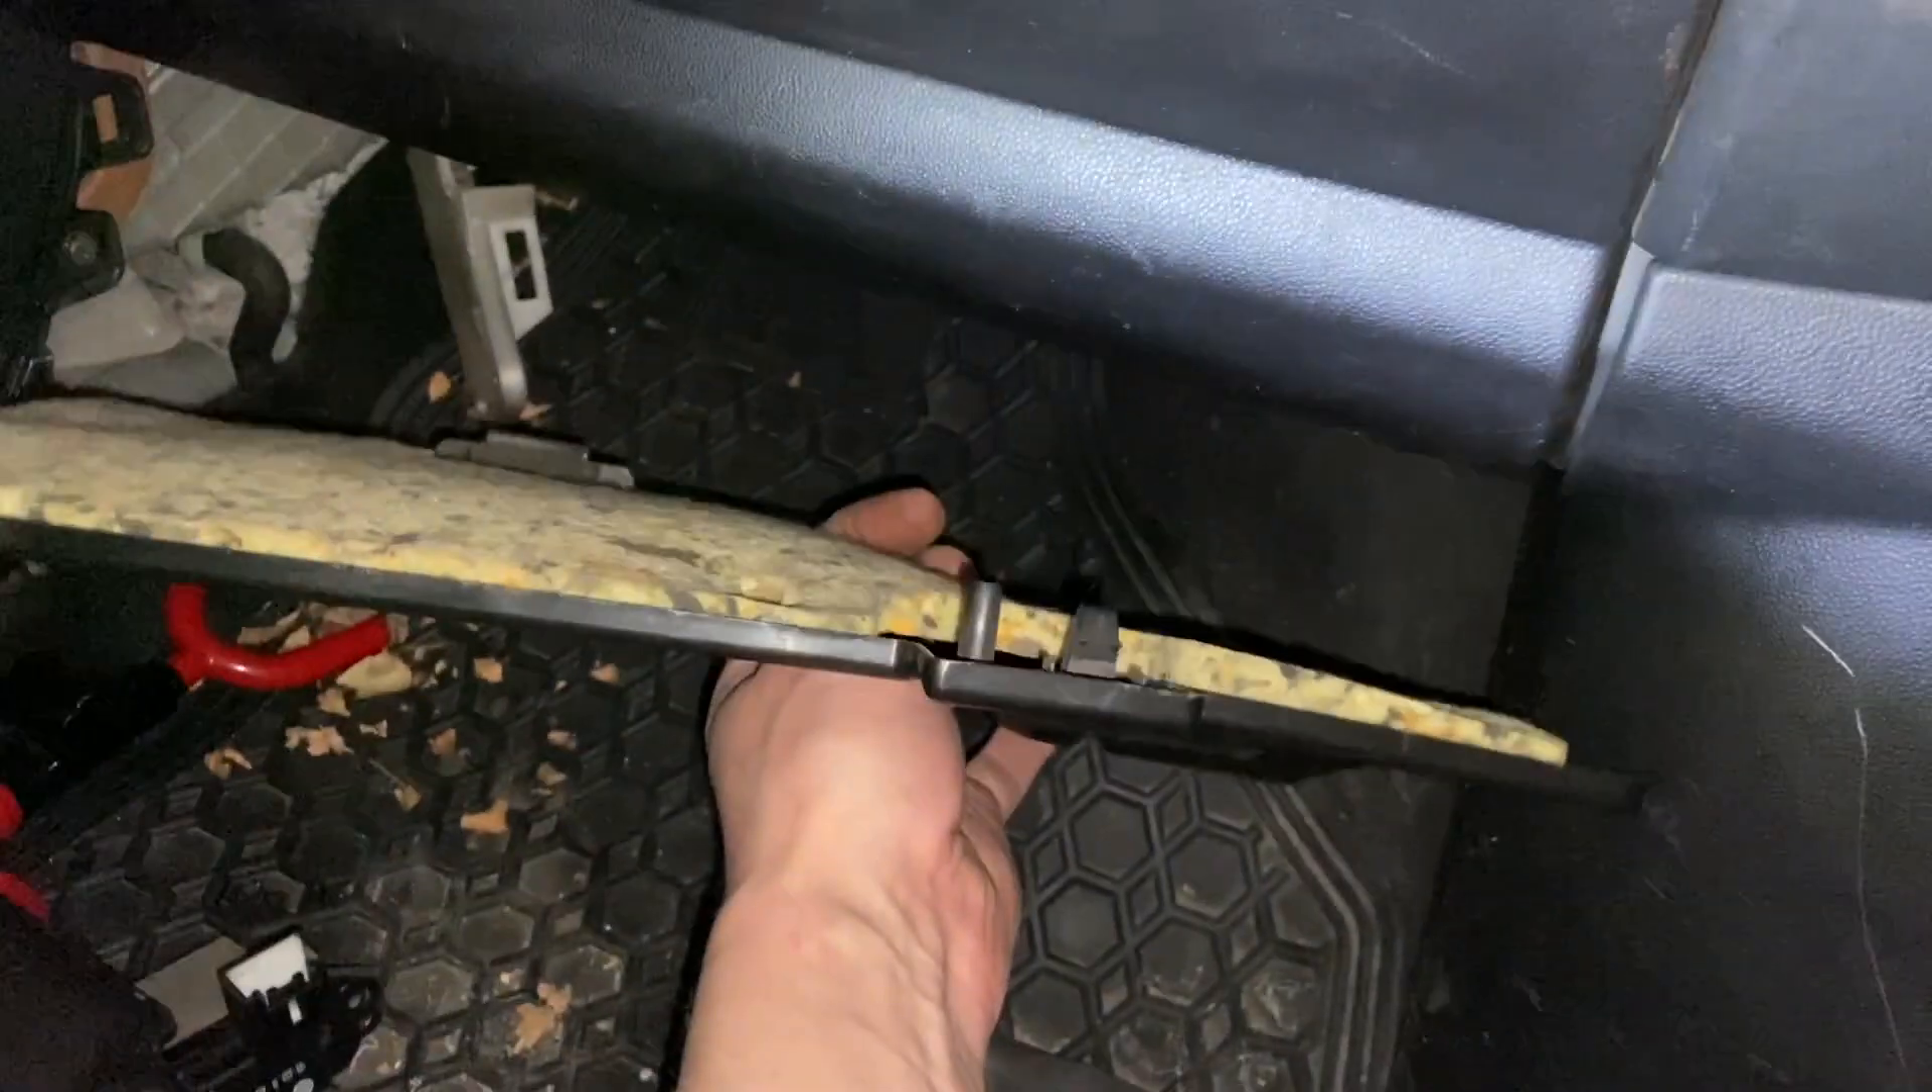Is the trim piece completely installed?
No.